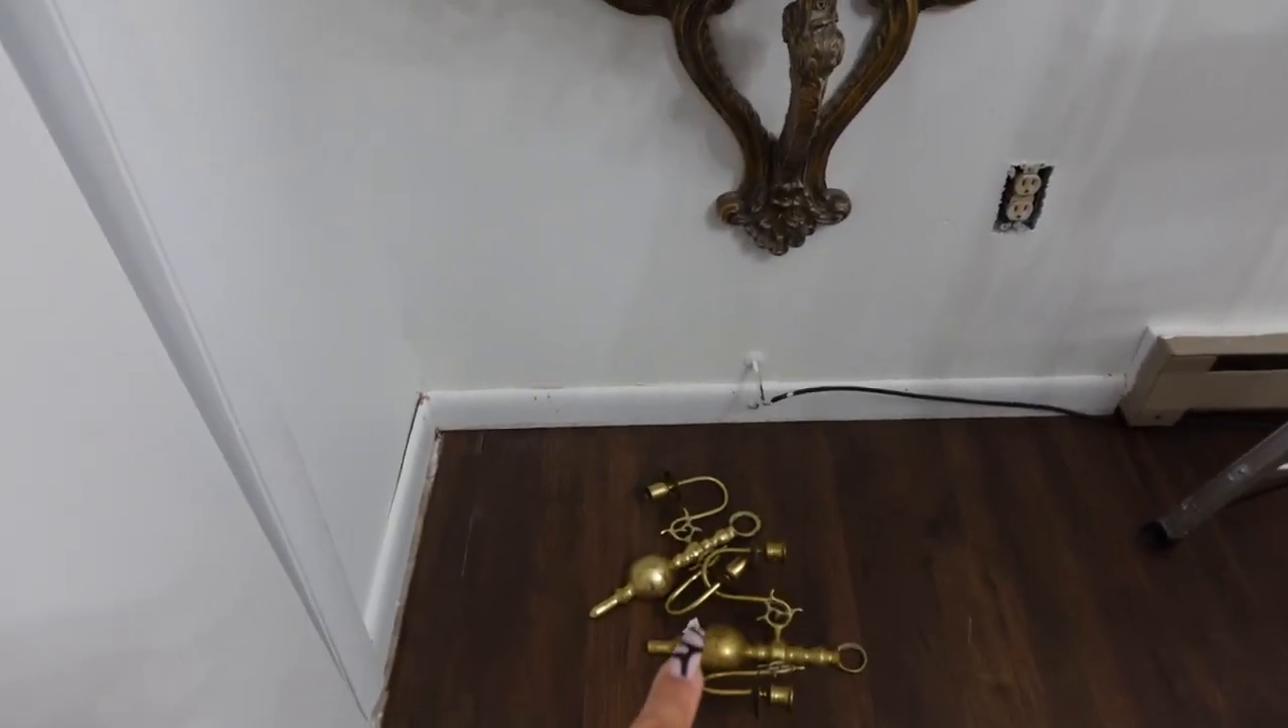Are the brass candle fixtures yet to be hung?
Yes.